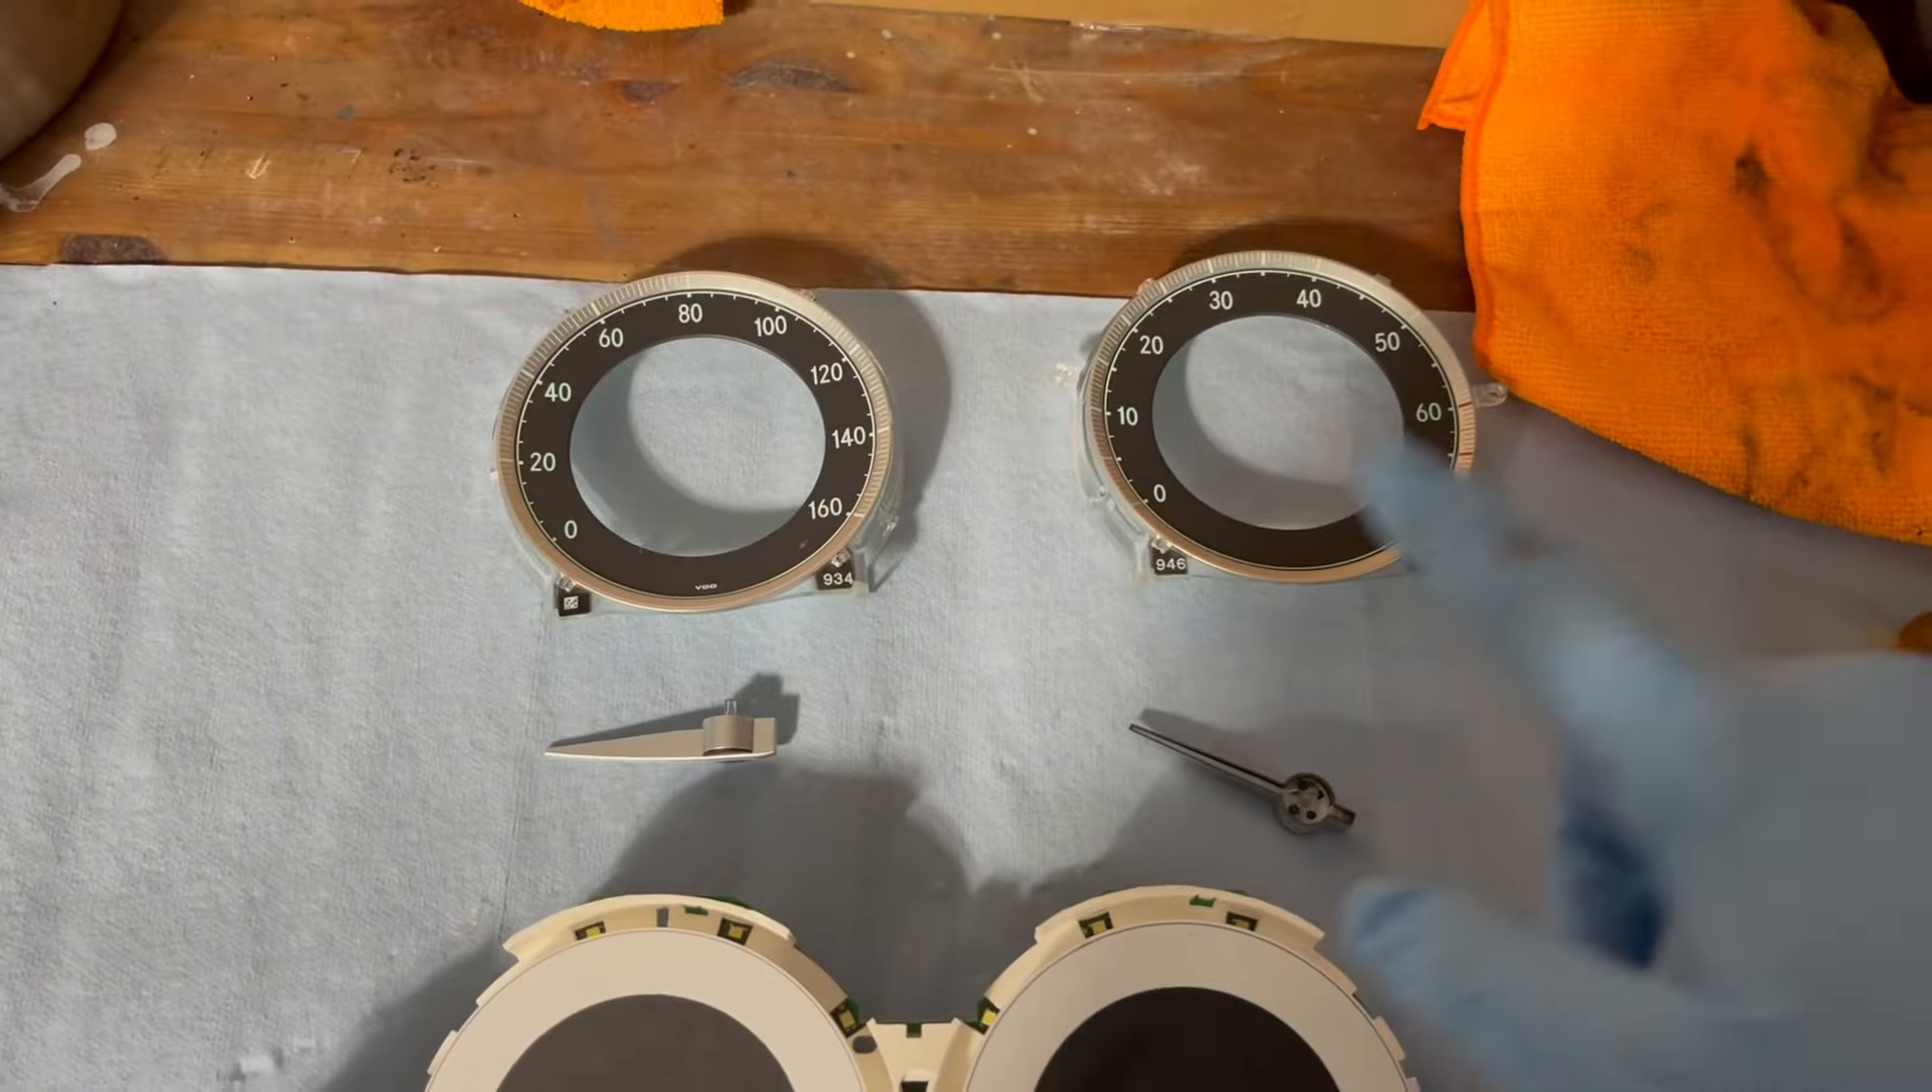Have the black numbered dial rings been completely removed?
Yes.